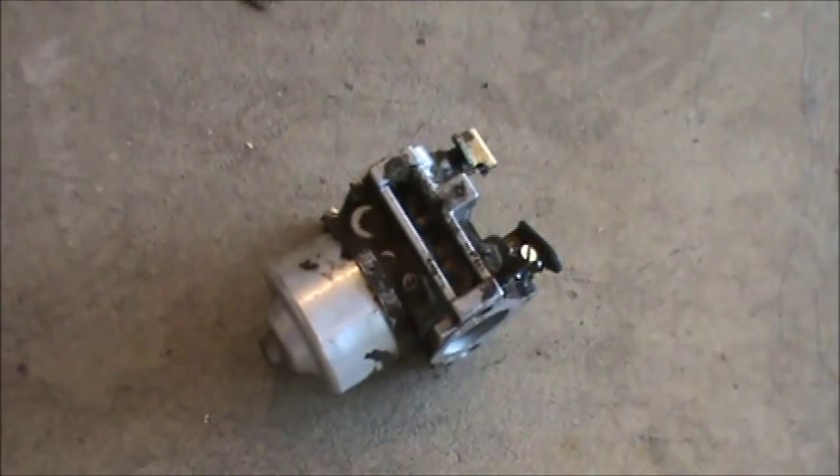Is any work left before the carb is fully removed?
No.